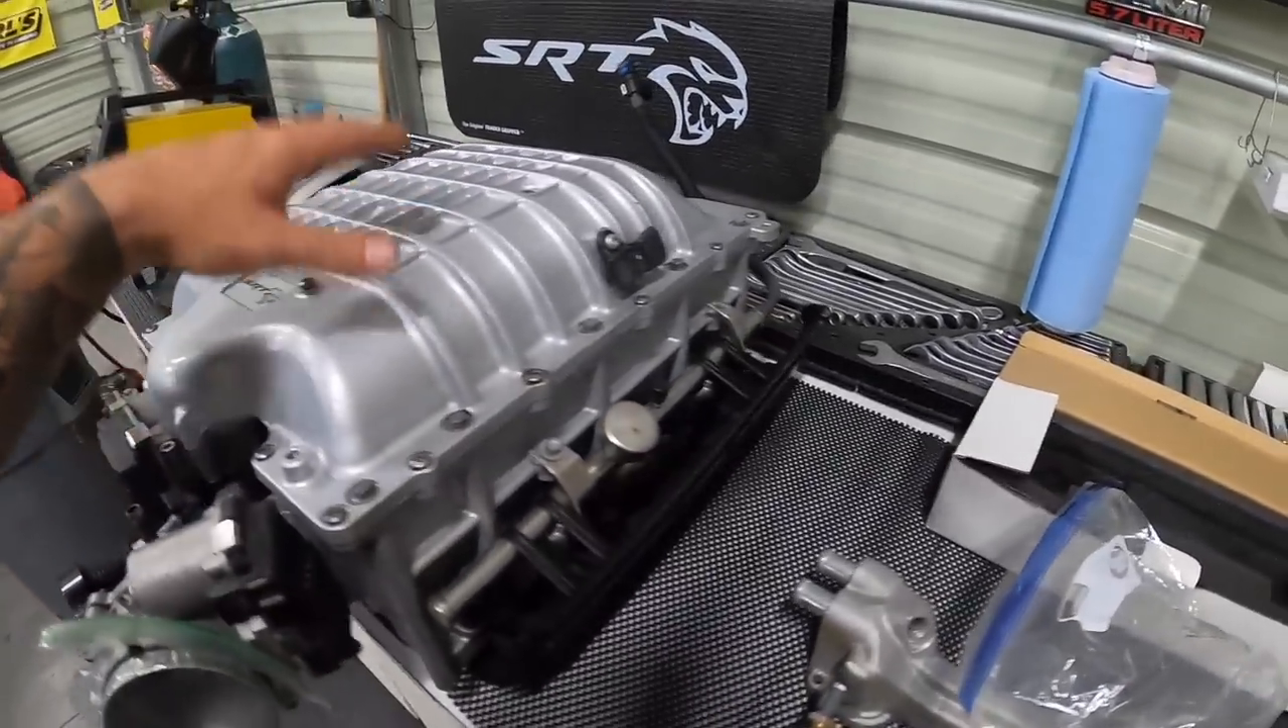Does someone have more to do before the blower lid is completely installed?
No.